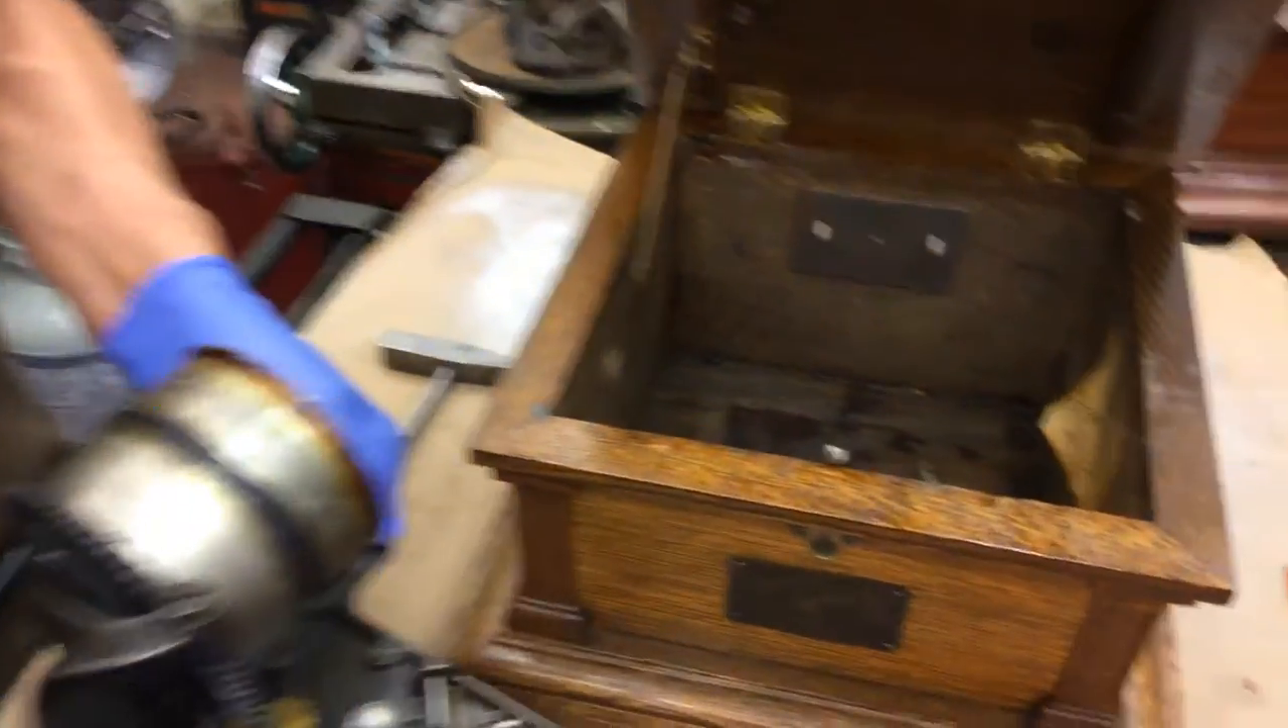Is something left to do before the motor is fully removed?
No.